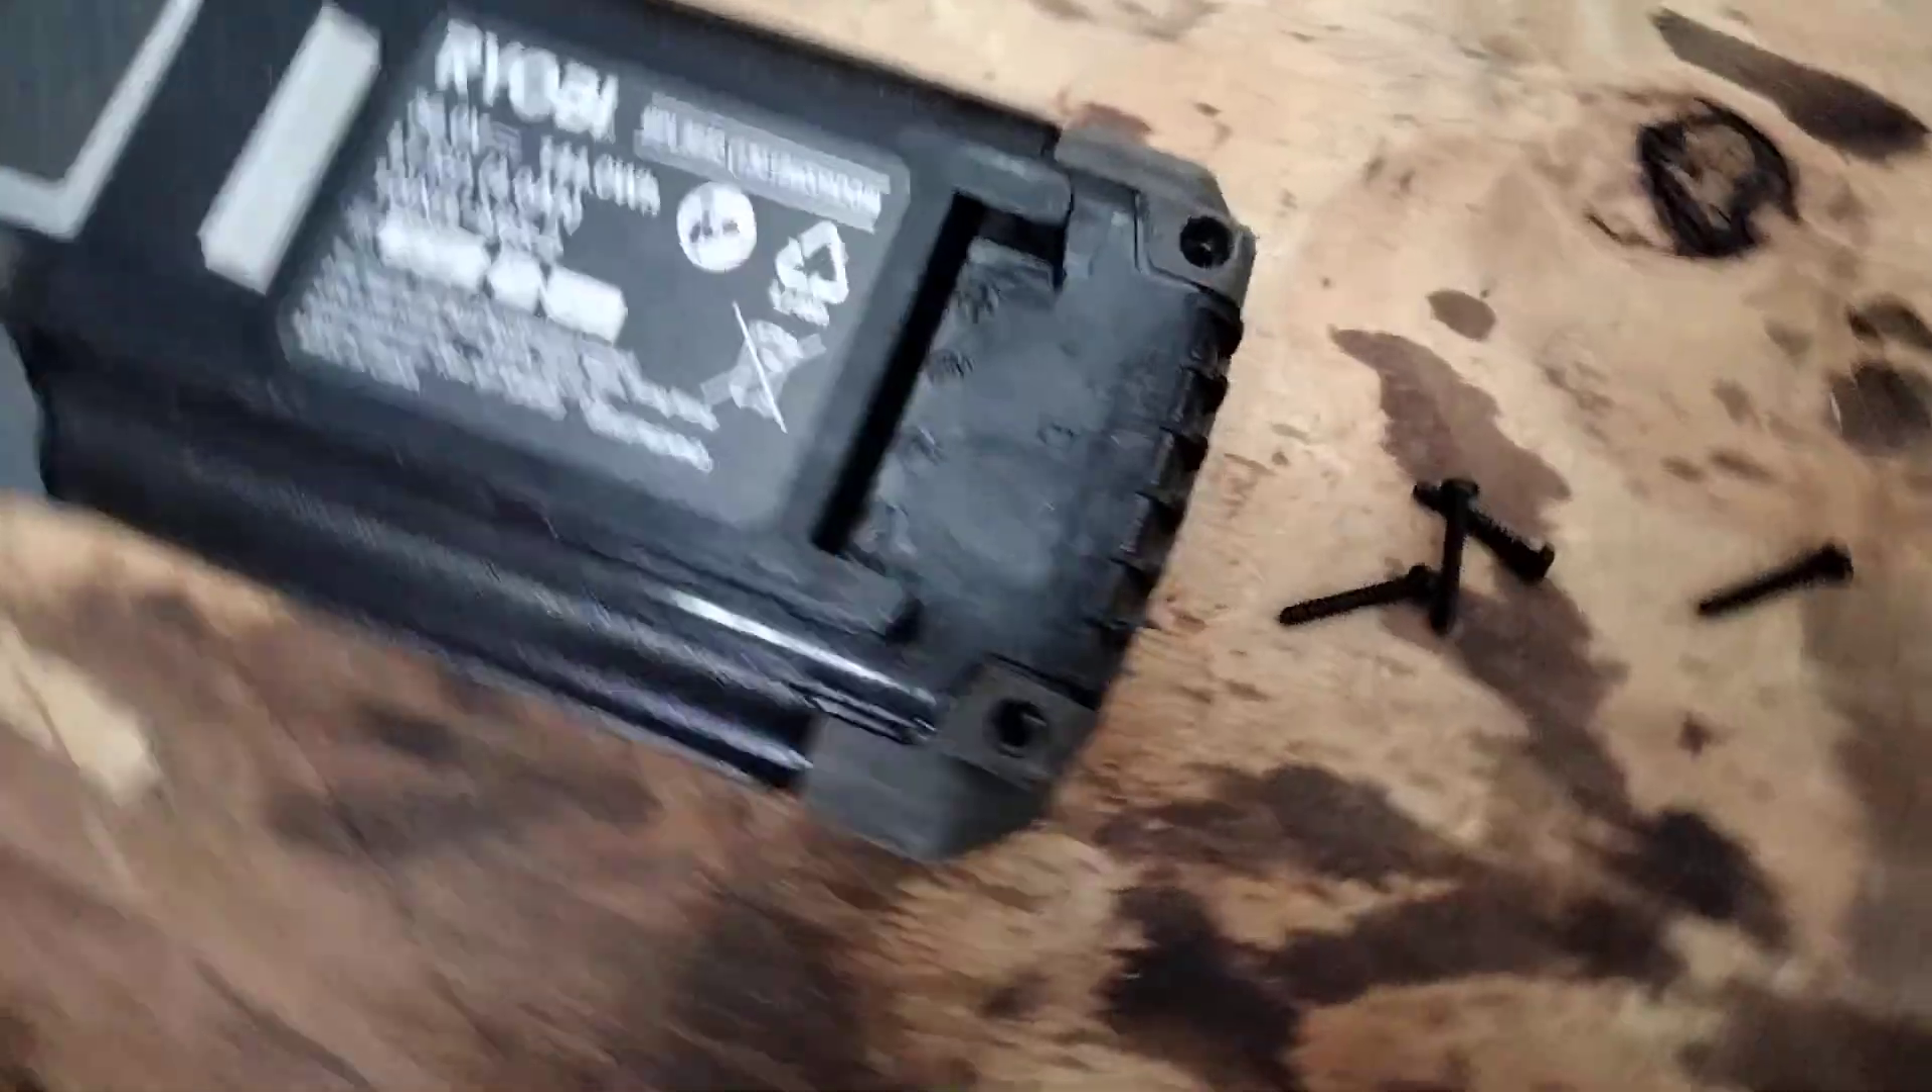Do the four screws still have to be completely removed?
No.